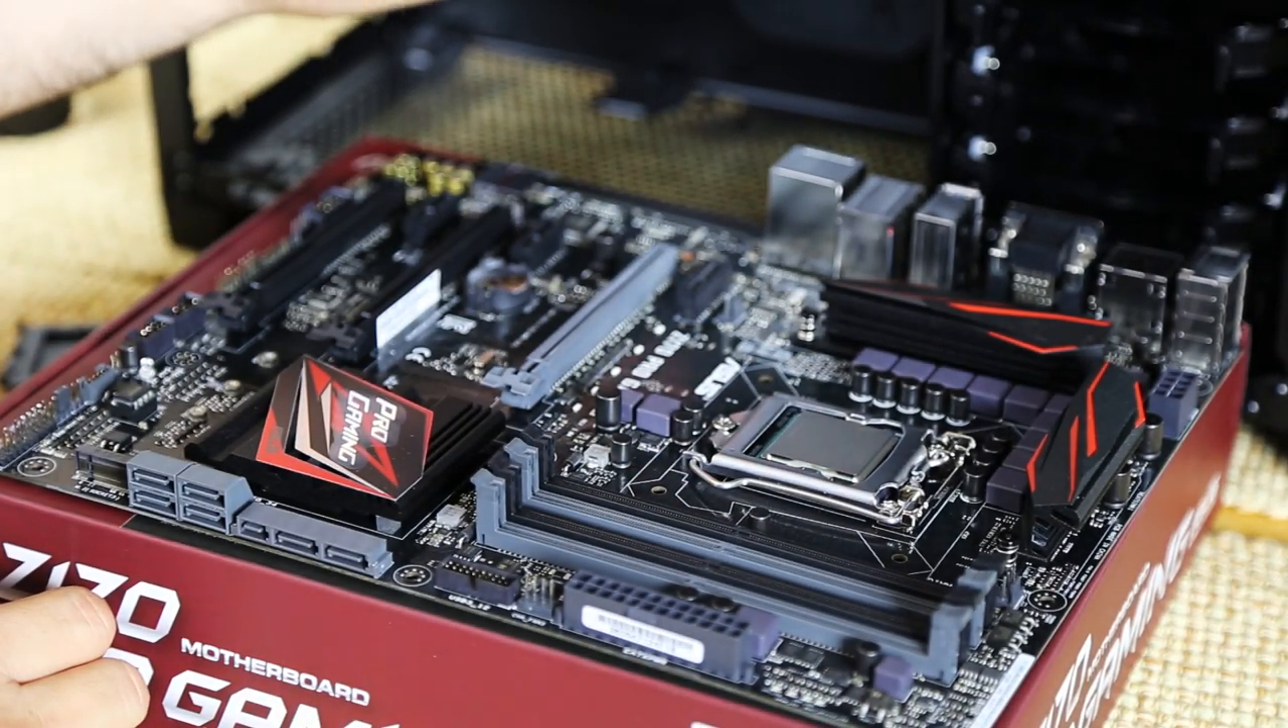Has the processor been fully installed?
Yes.